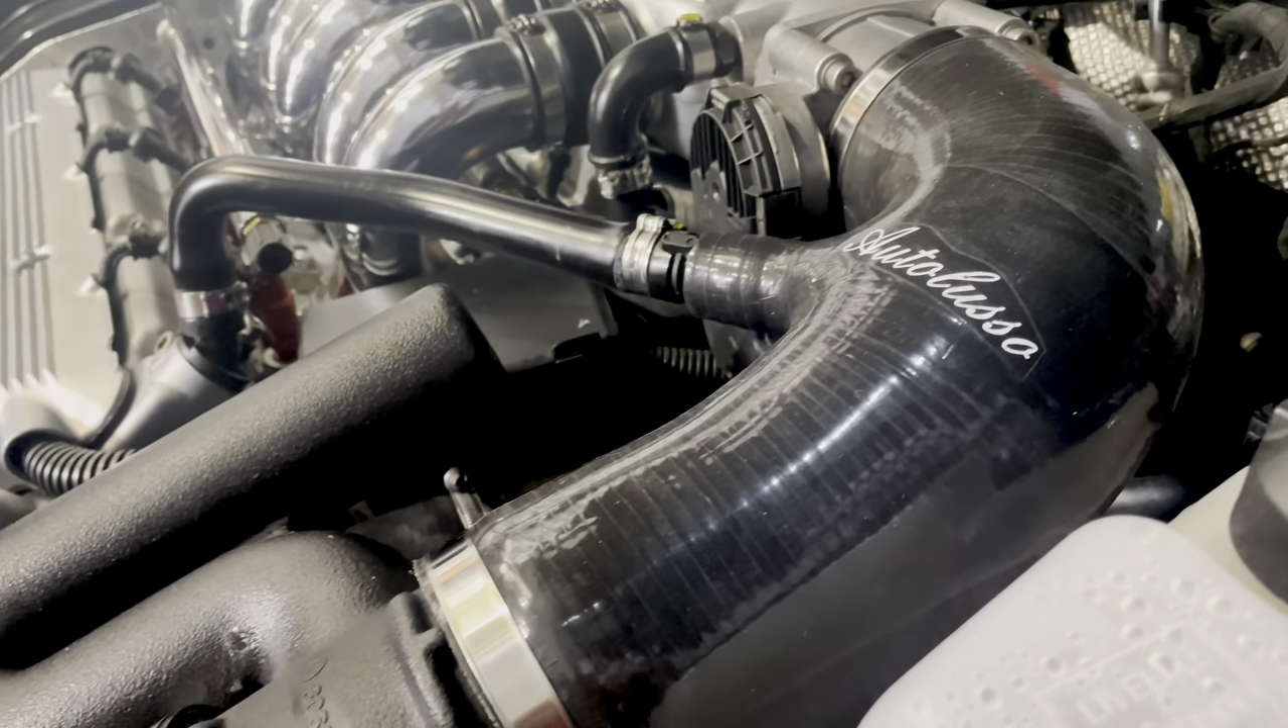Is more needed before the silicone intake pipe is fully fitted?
No.